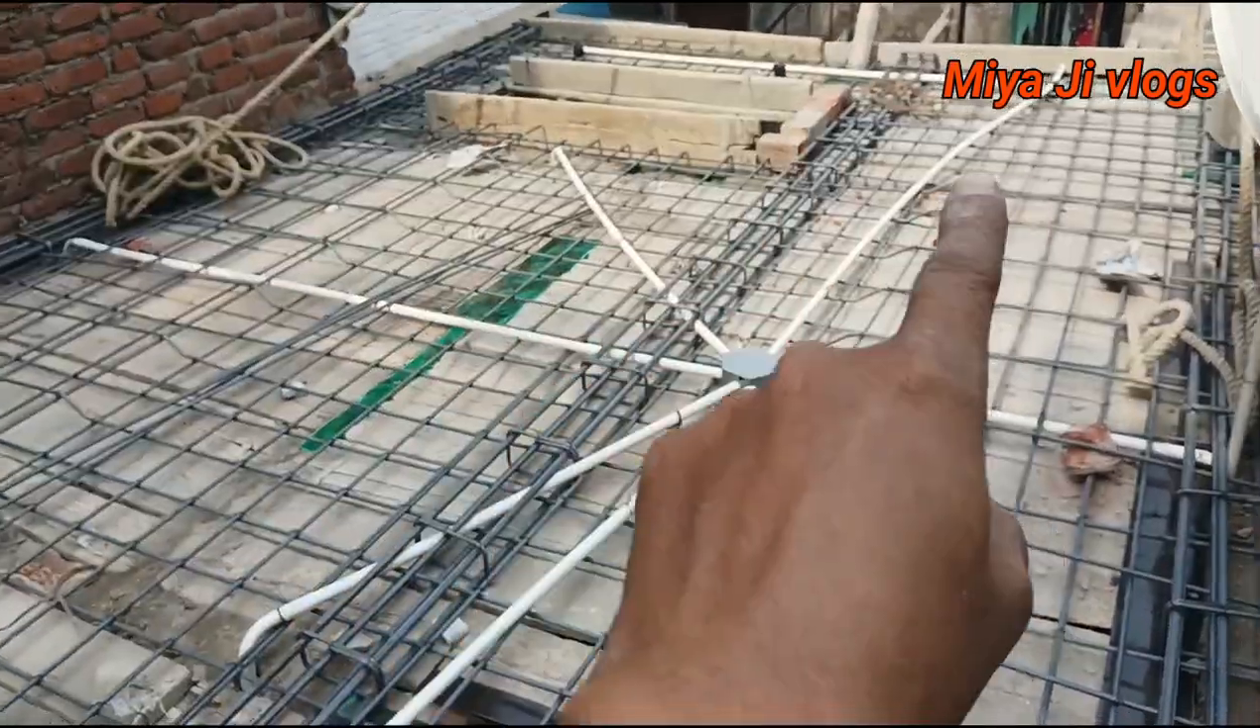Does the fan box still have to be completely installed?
No.